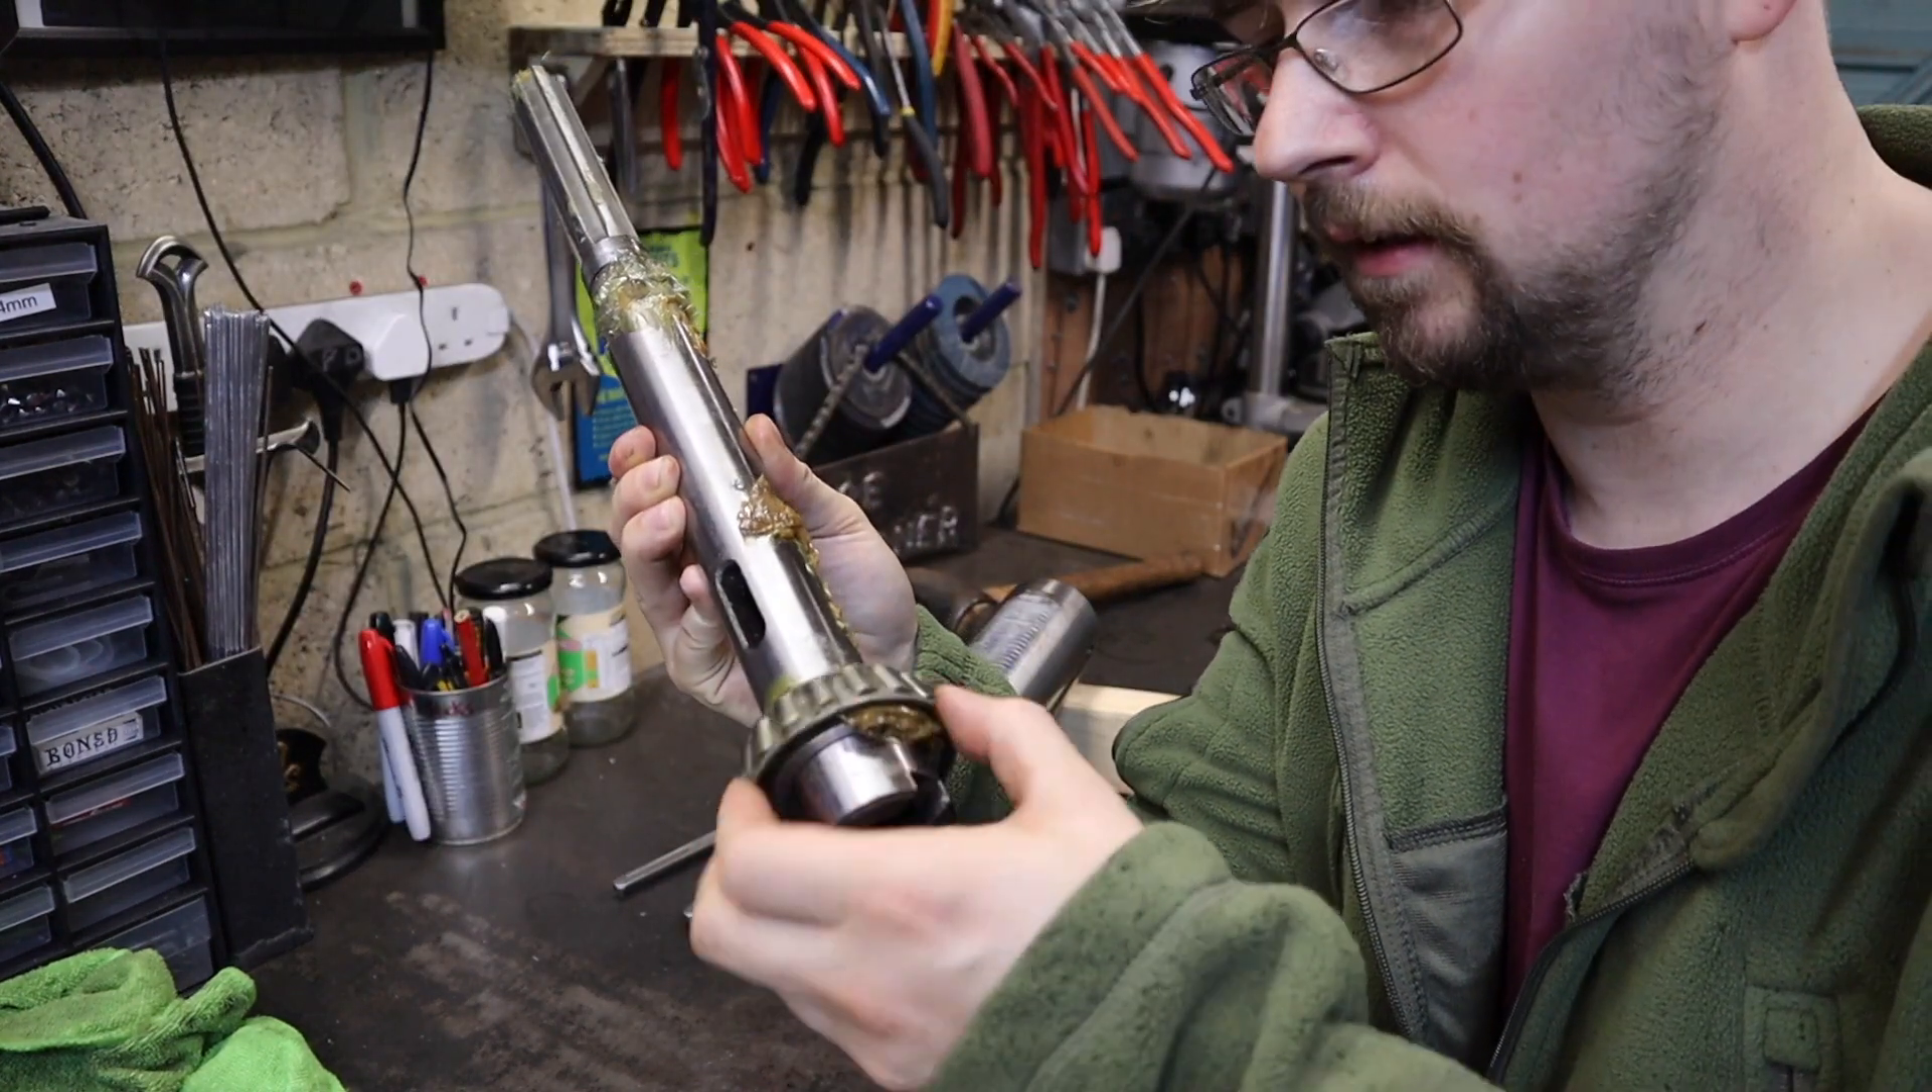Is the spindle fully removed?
Yes.